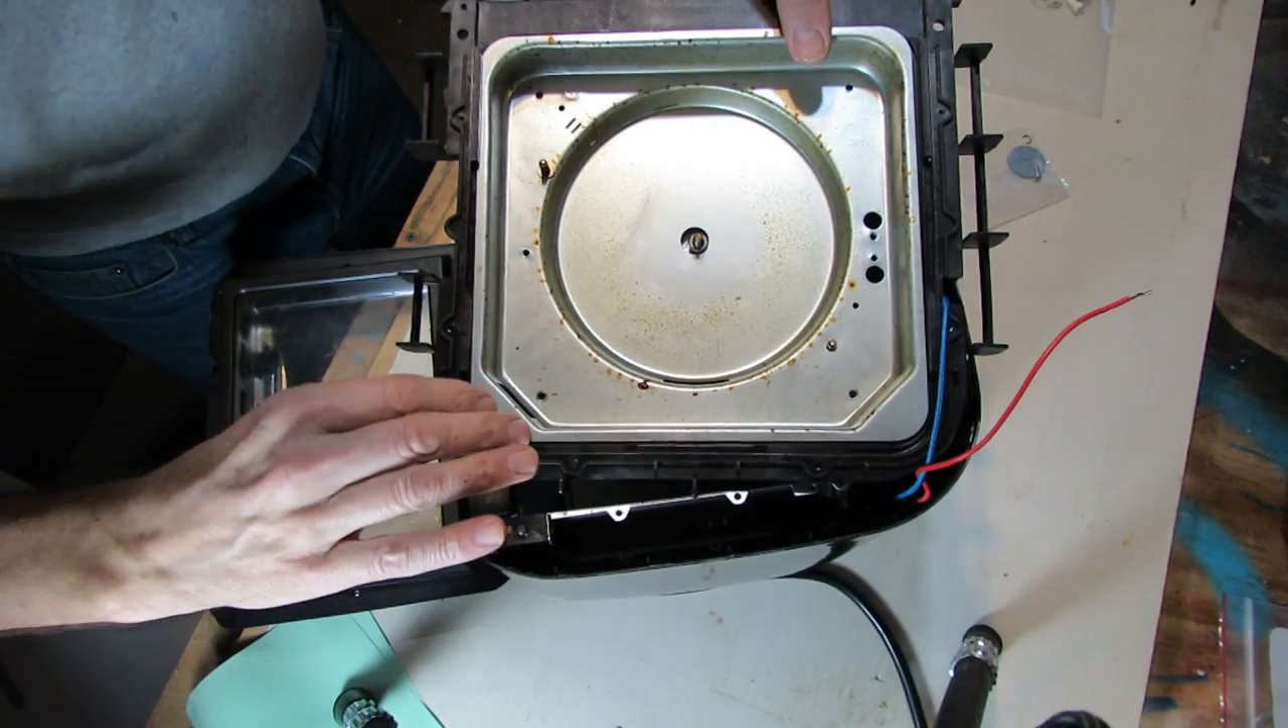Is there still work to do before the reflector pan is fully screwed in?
Yes.